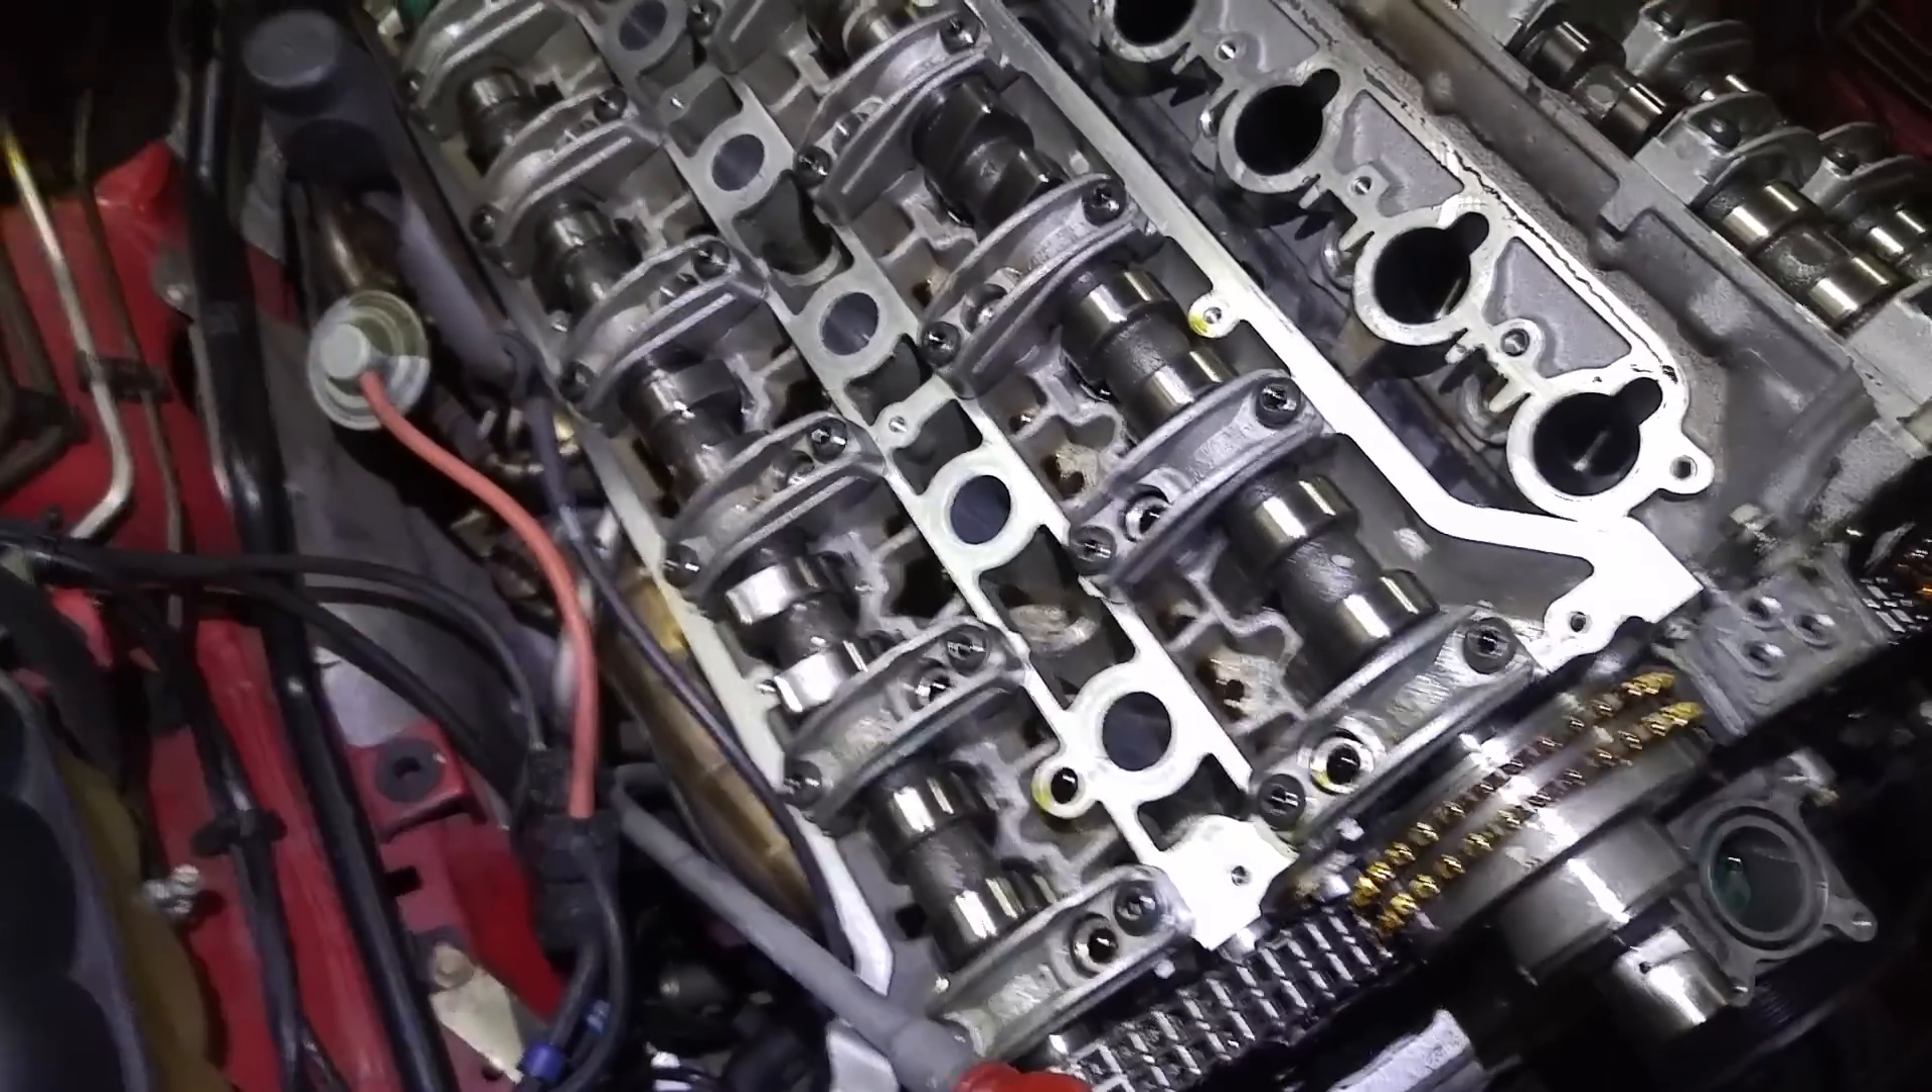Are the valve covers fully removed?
Yes.